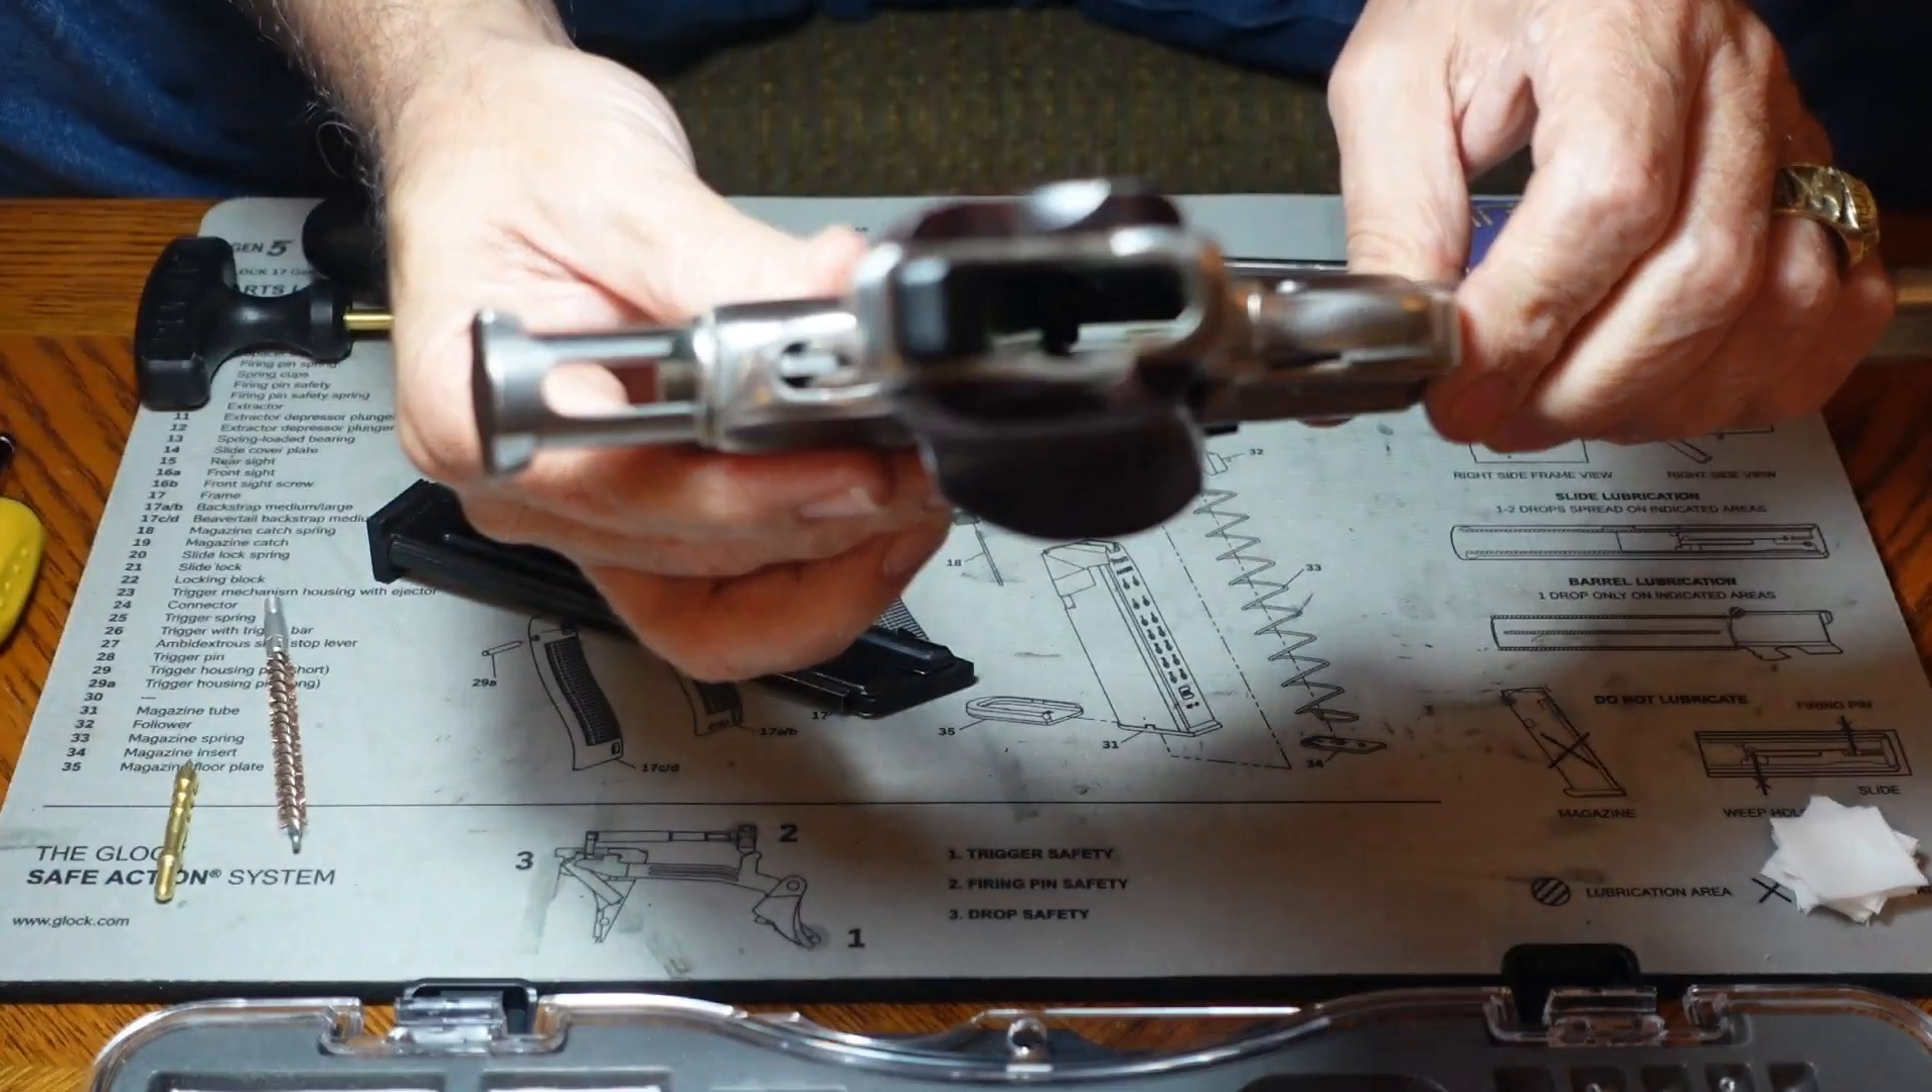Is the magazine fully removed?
Yes.